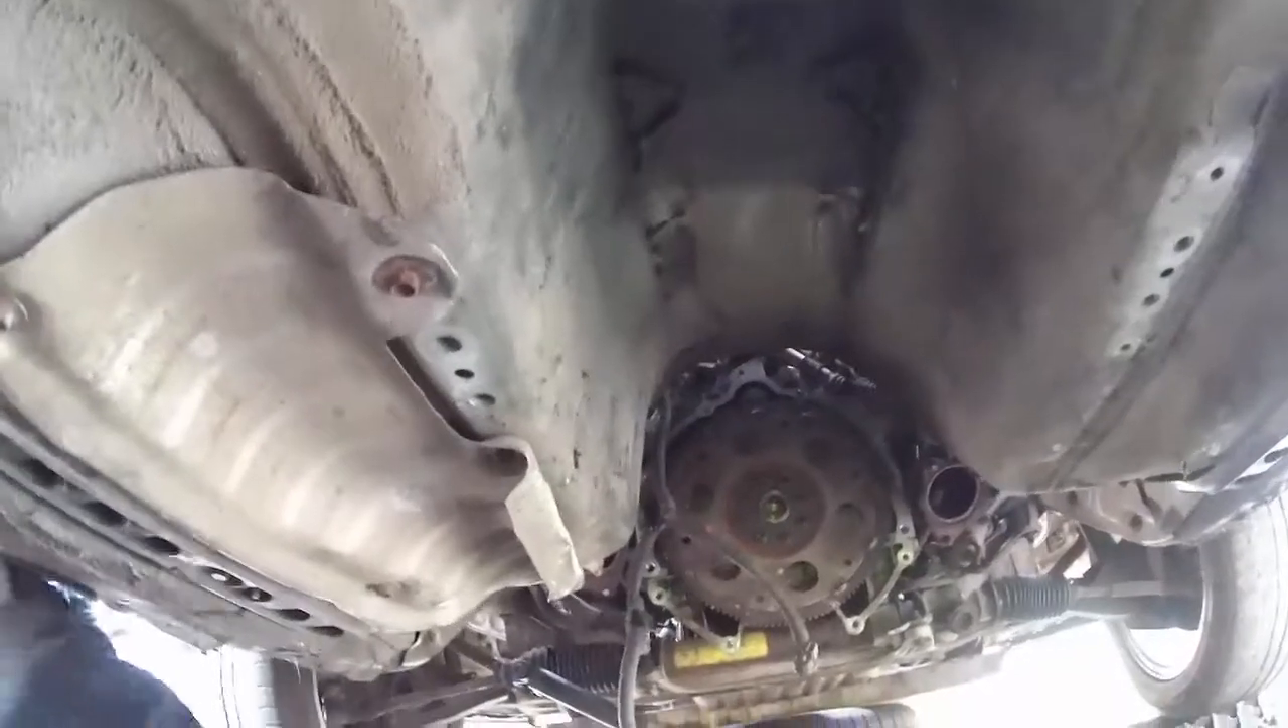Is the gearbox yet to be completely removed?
No.